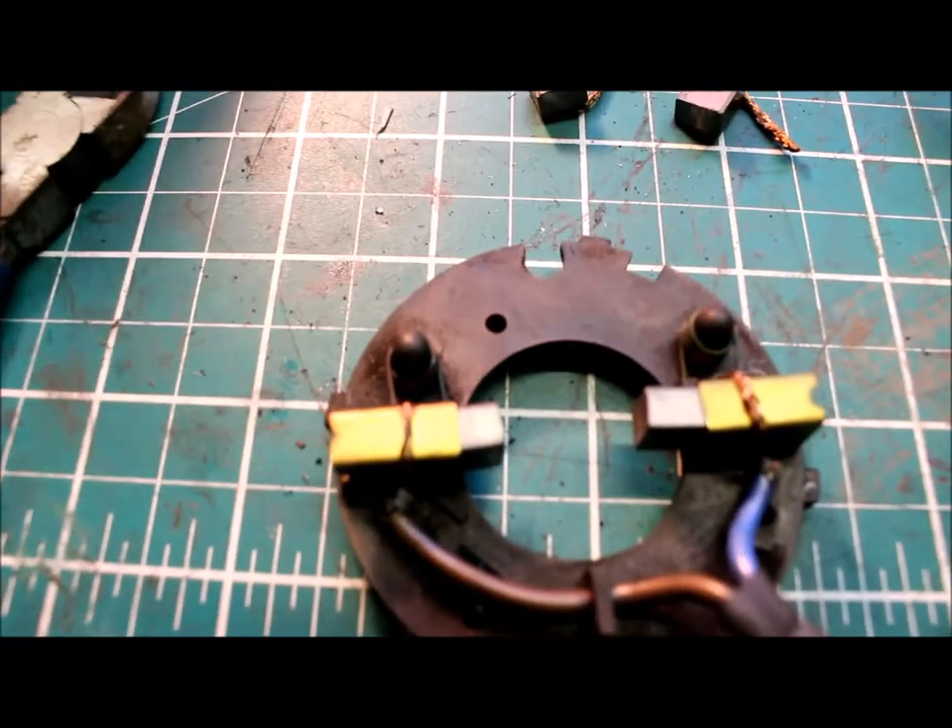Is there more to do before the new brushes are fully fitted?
No.